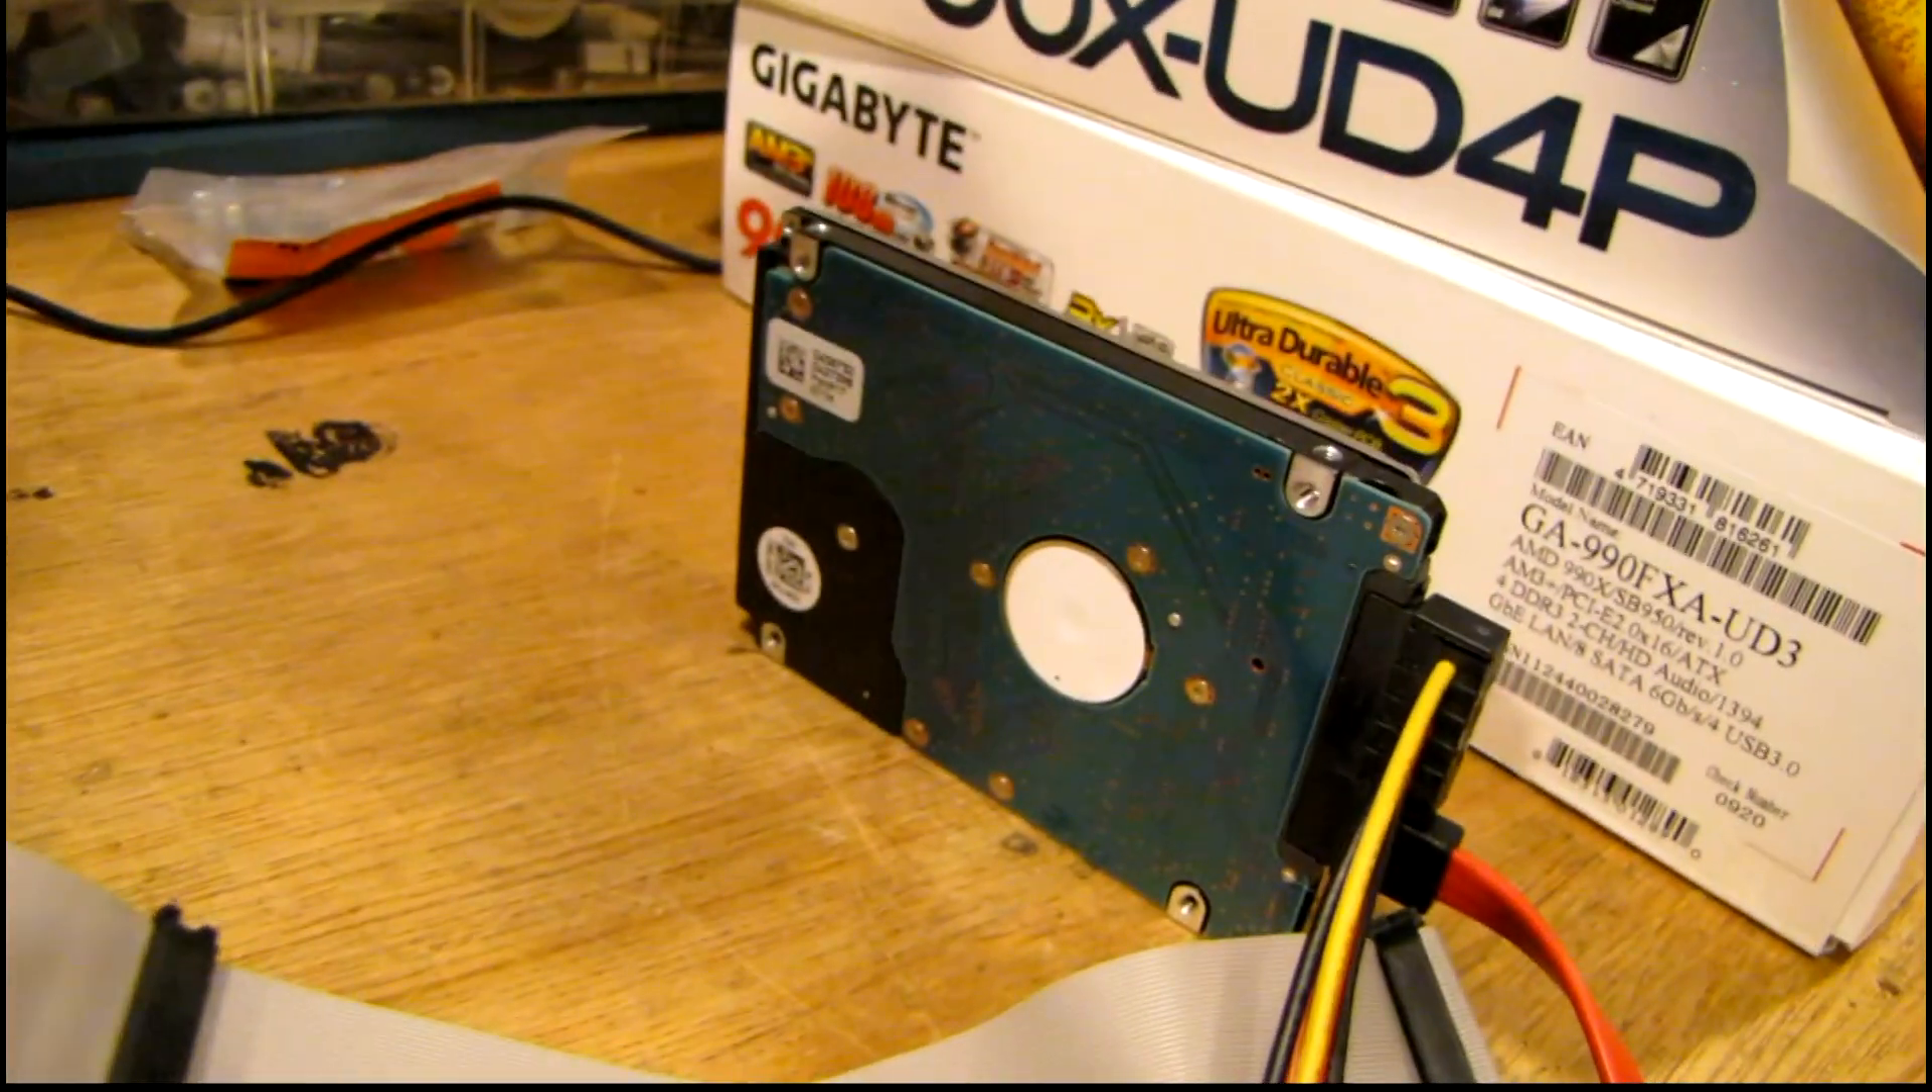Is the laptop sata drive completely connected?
Yes.